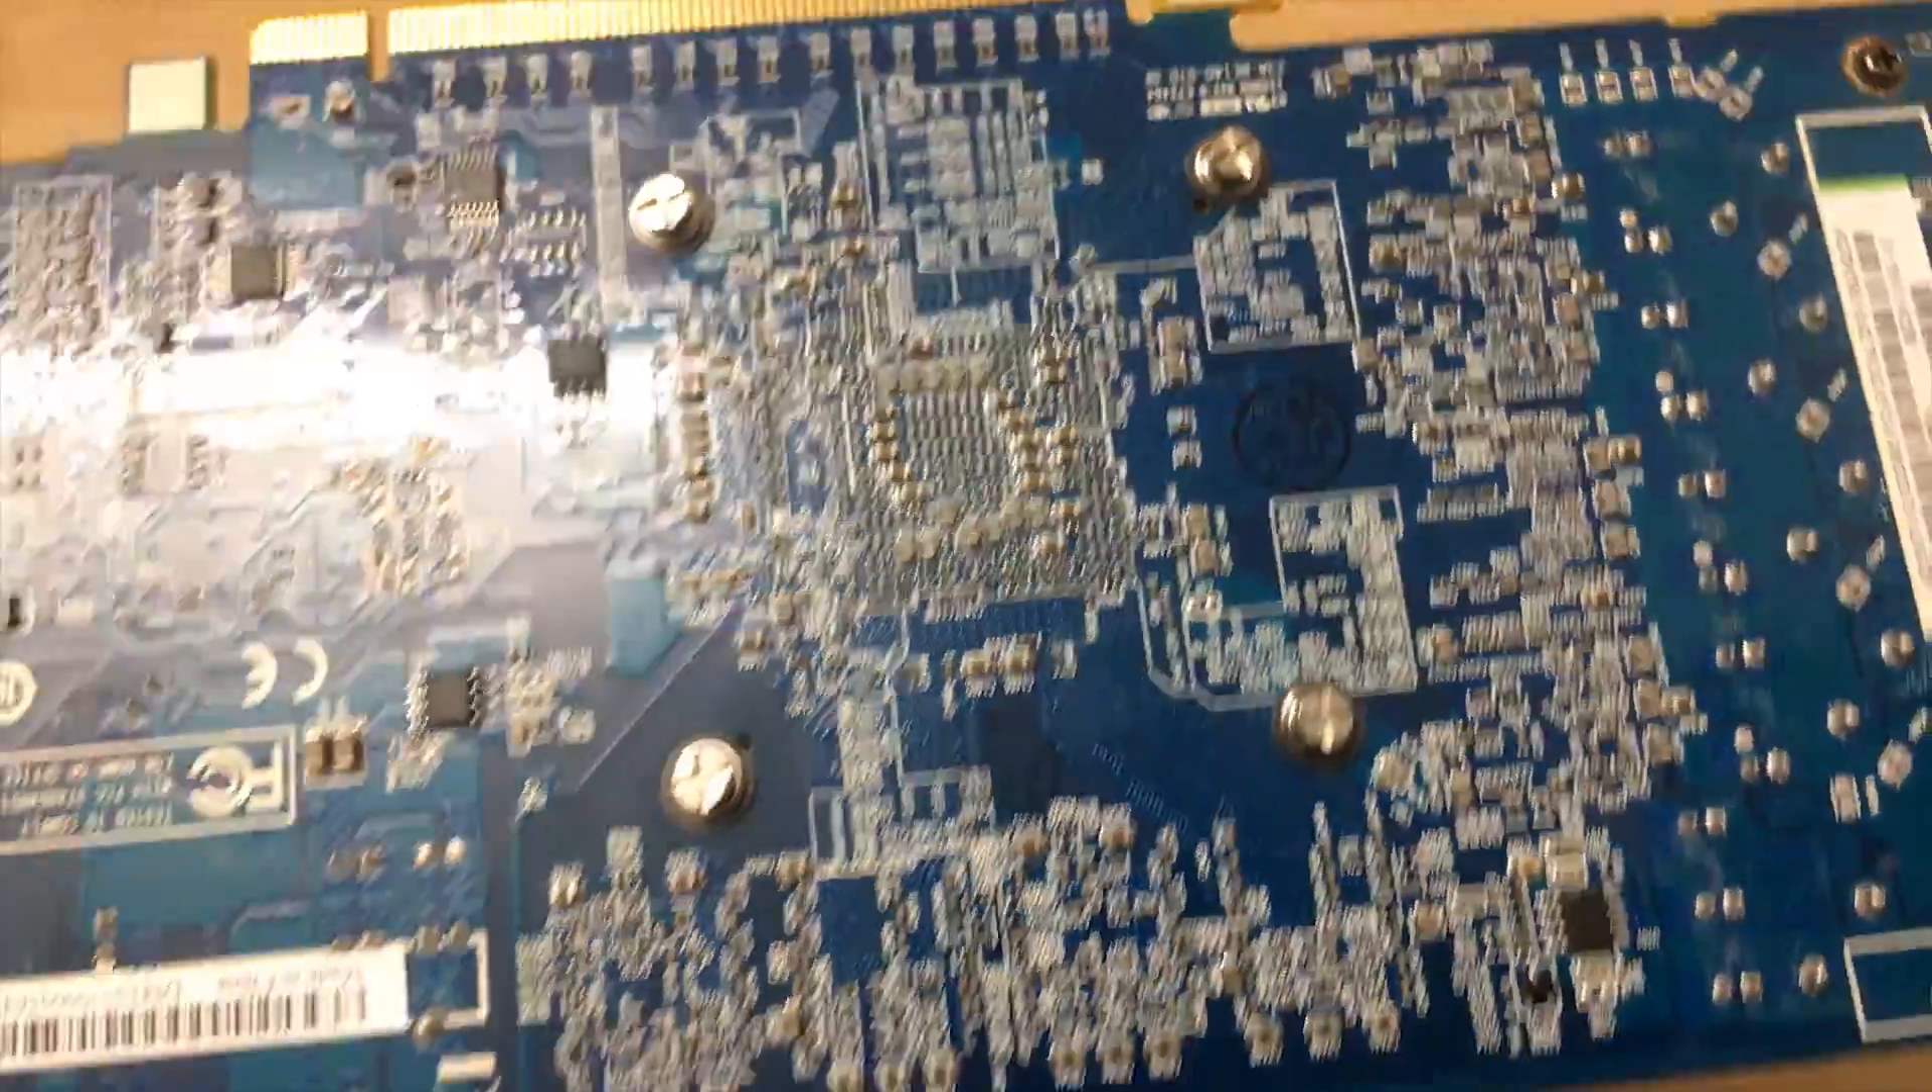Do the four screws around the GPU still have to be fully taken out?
Yes.